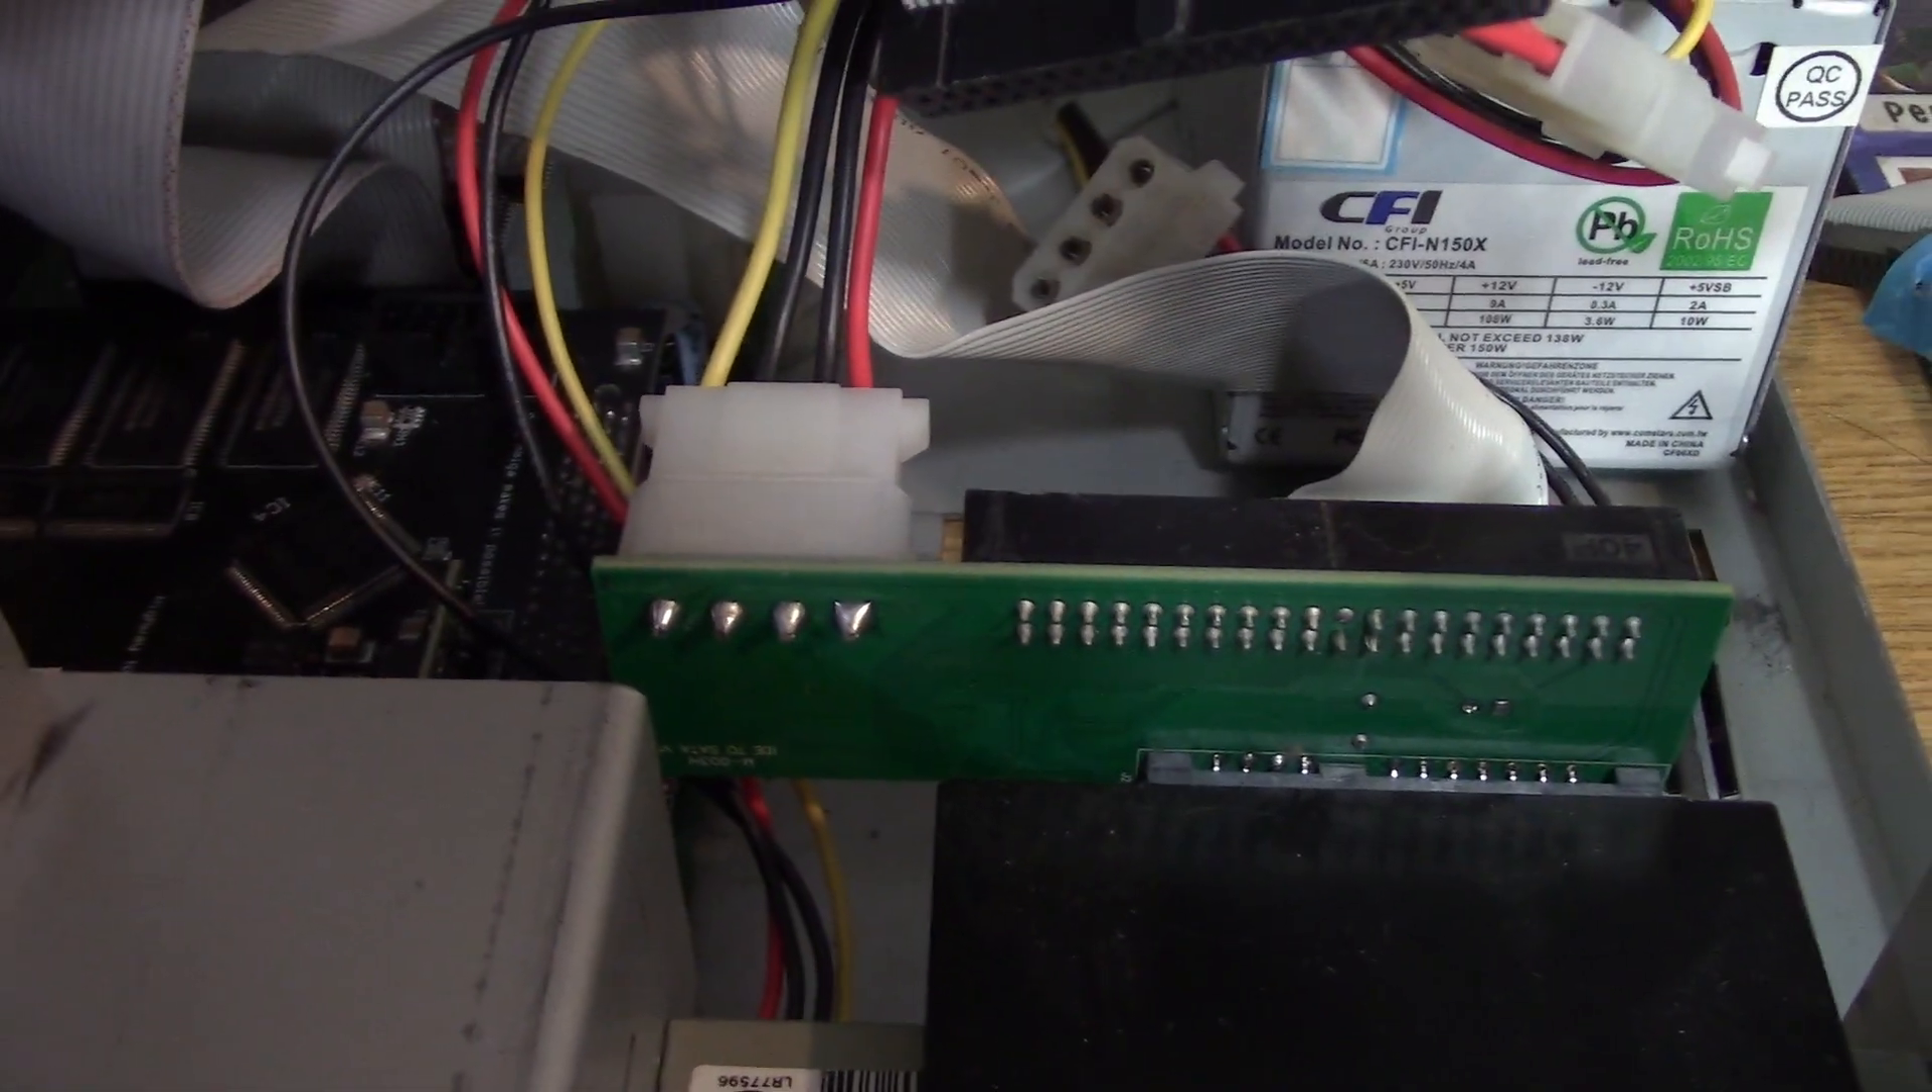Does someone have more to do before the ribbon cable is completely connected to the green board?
No.